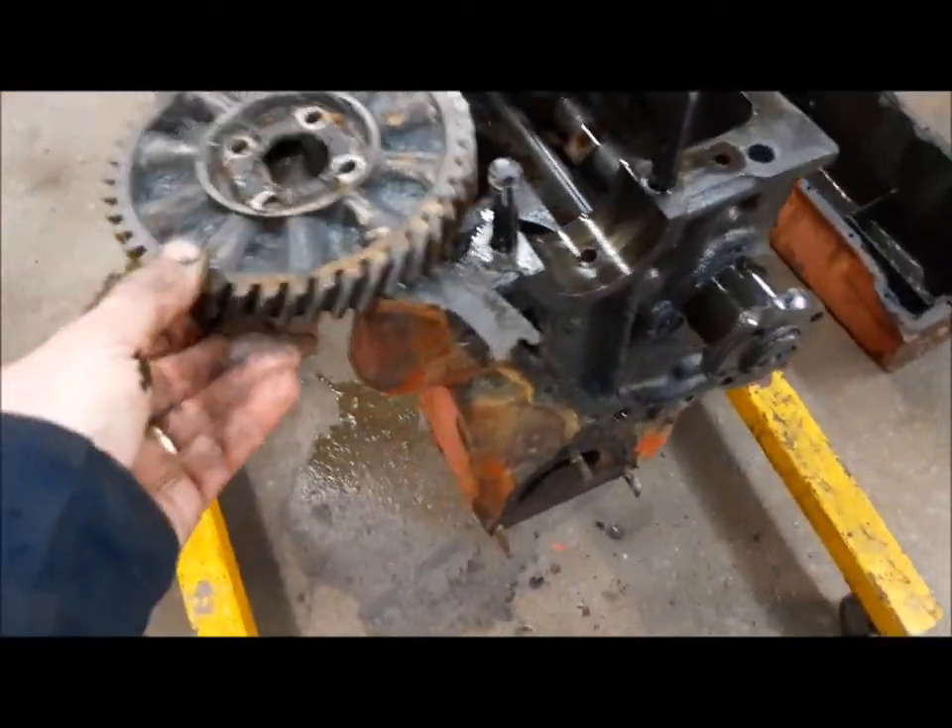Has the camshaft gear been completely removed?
Yes.